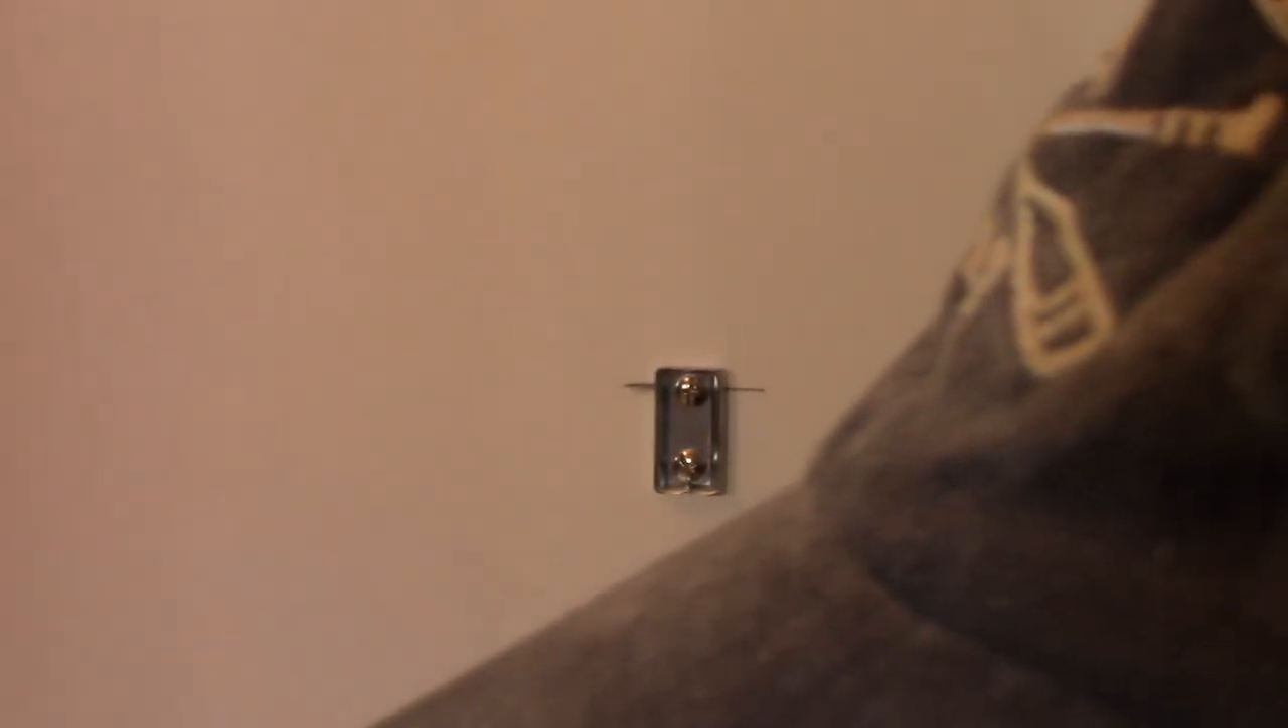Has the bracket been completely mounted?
Yes.